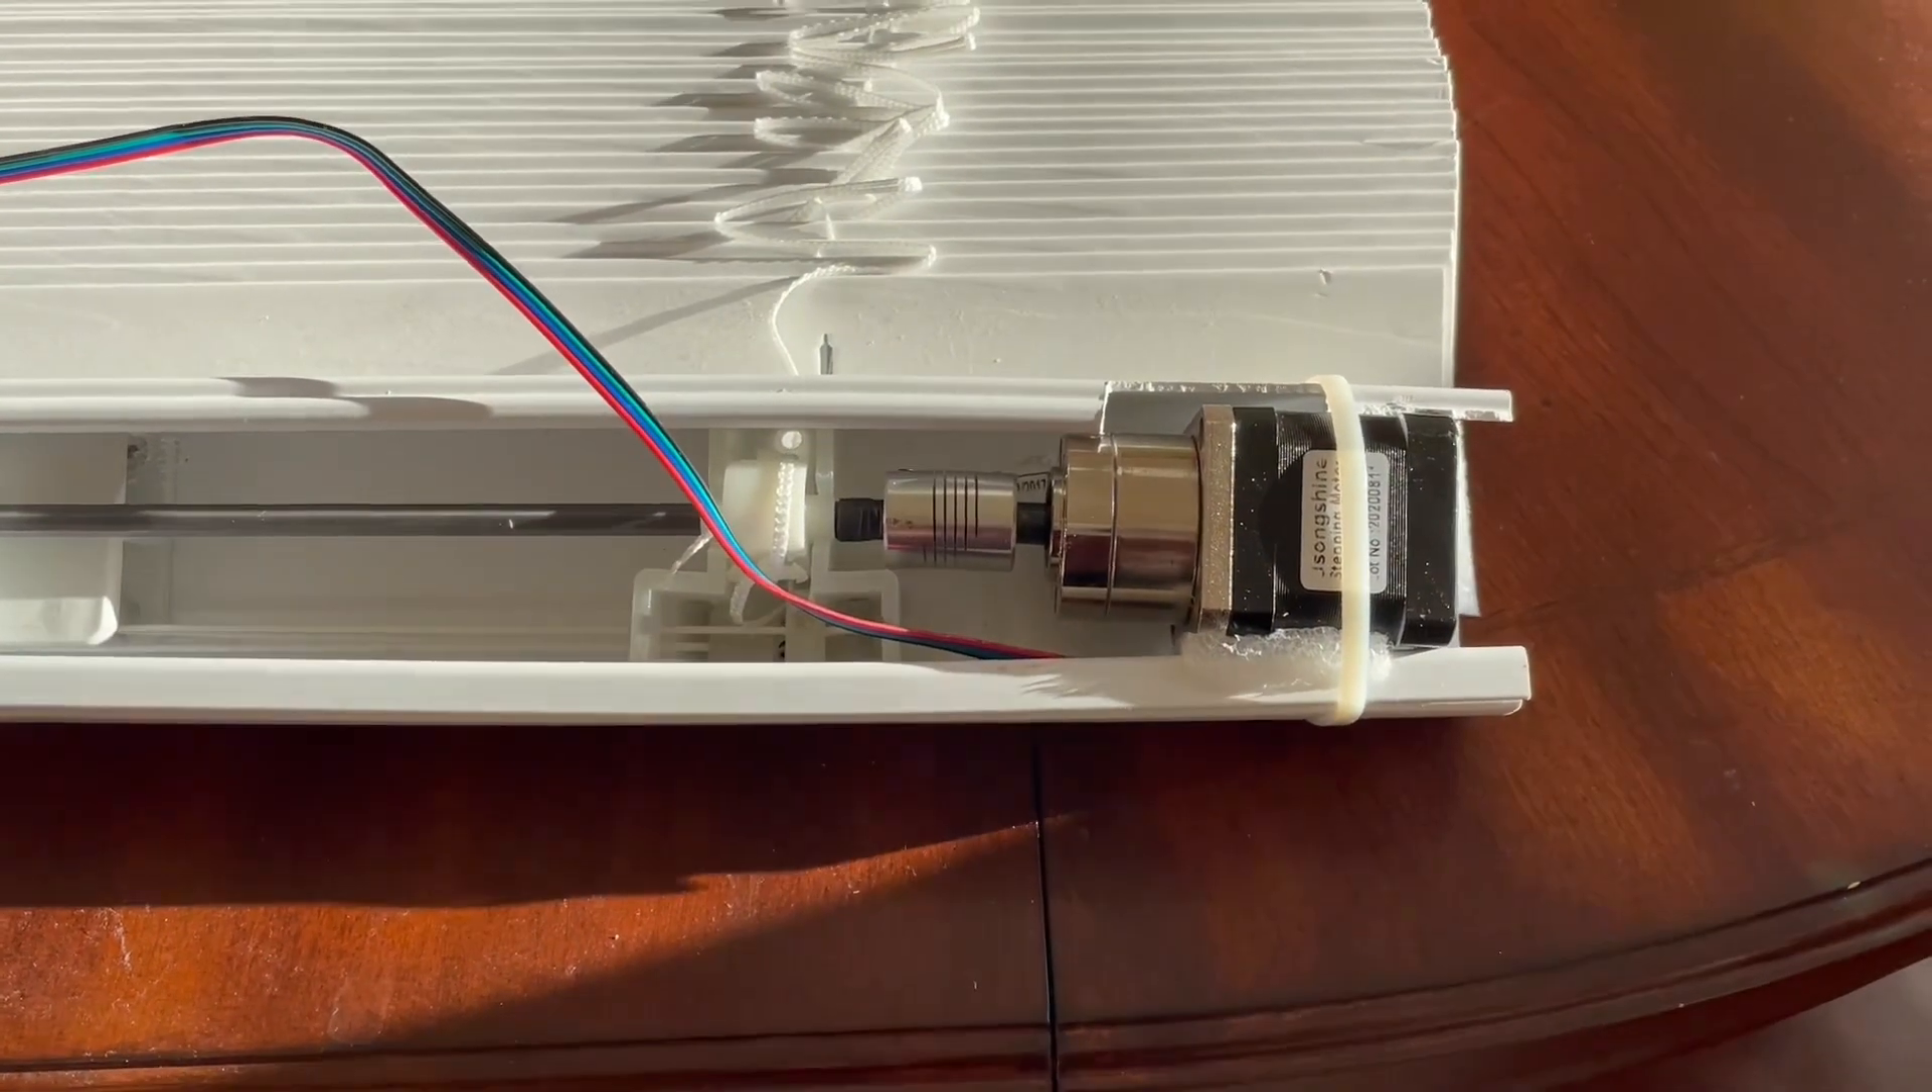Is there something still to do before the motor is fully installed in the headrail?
No.